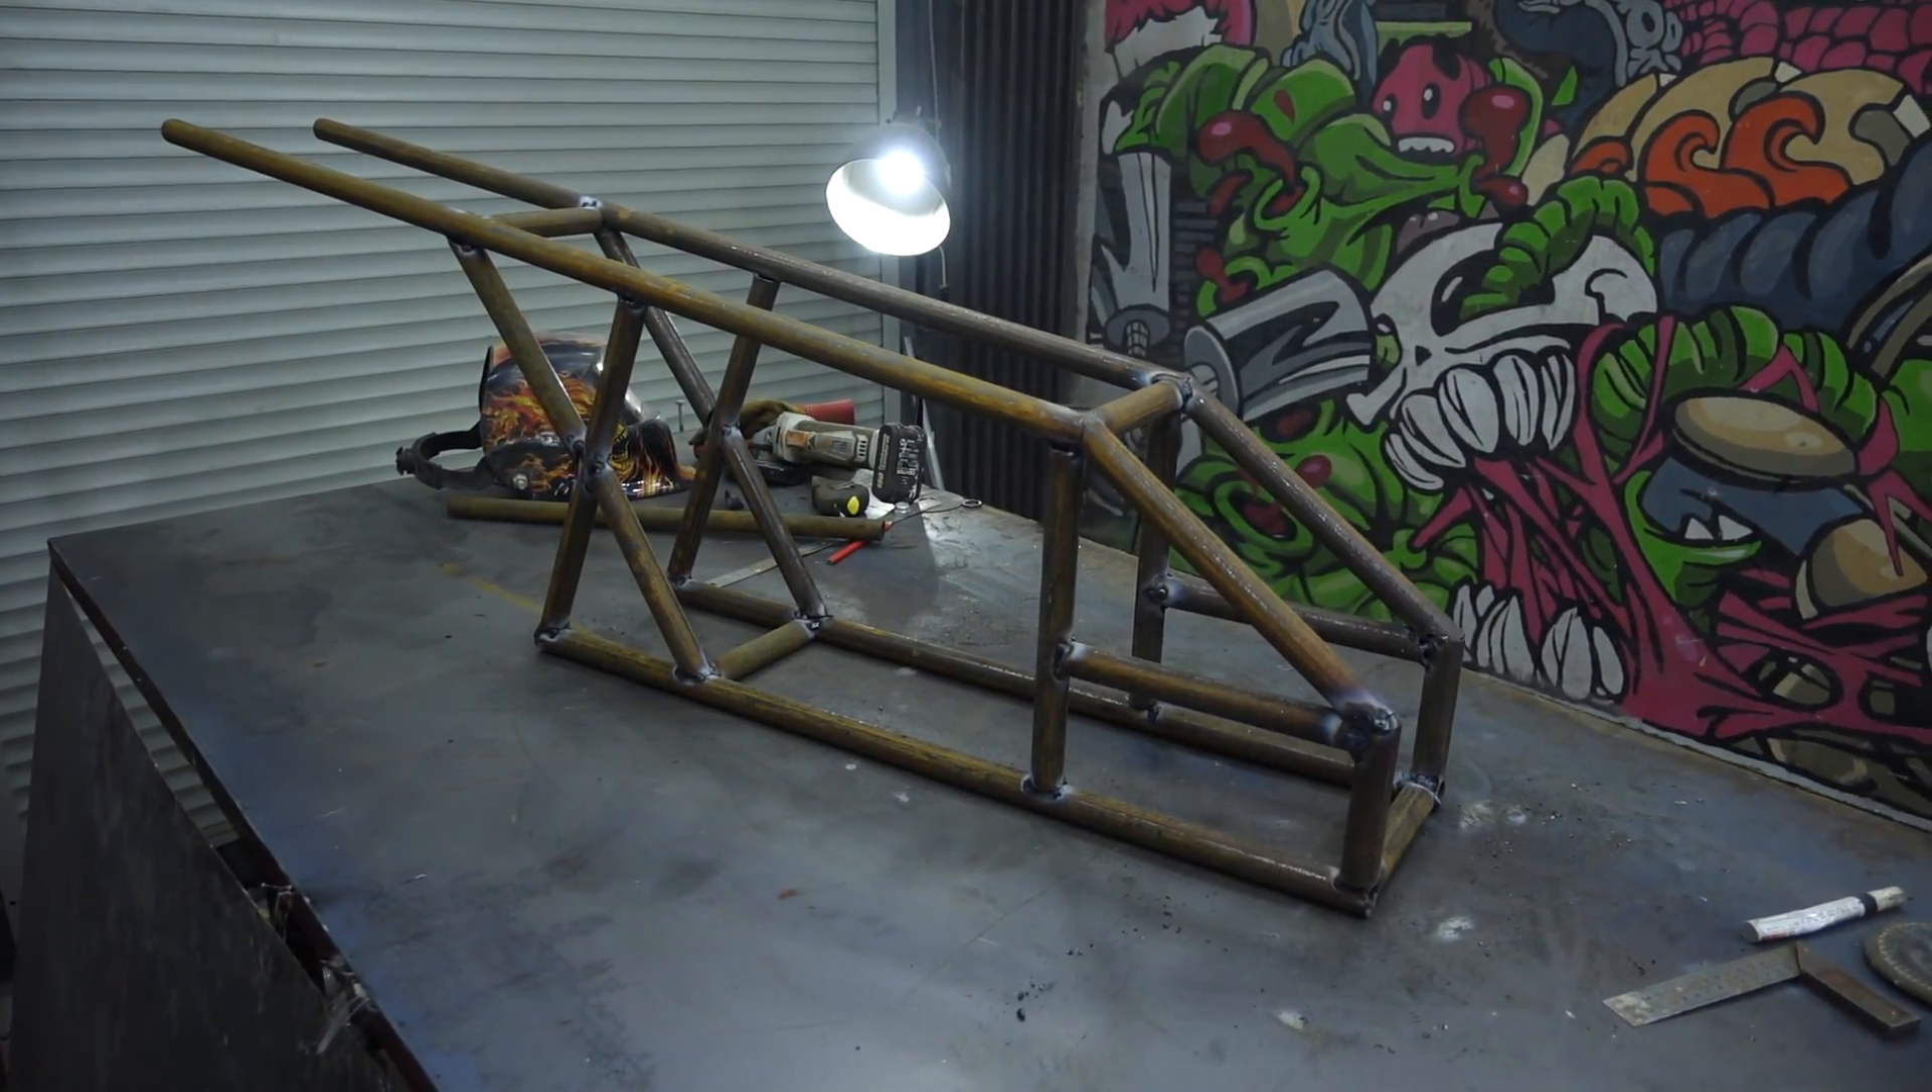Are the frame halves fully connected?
Yes.